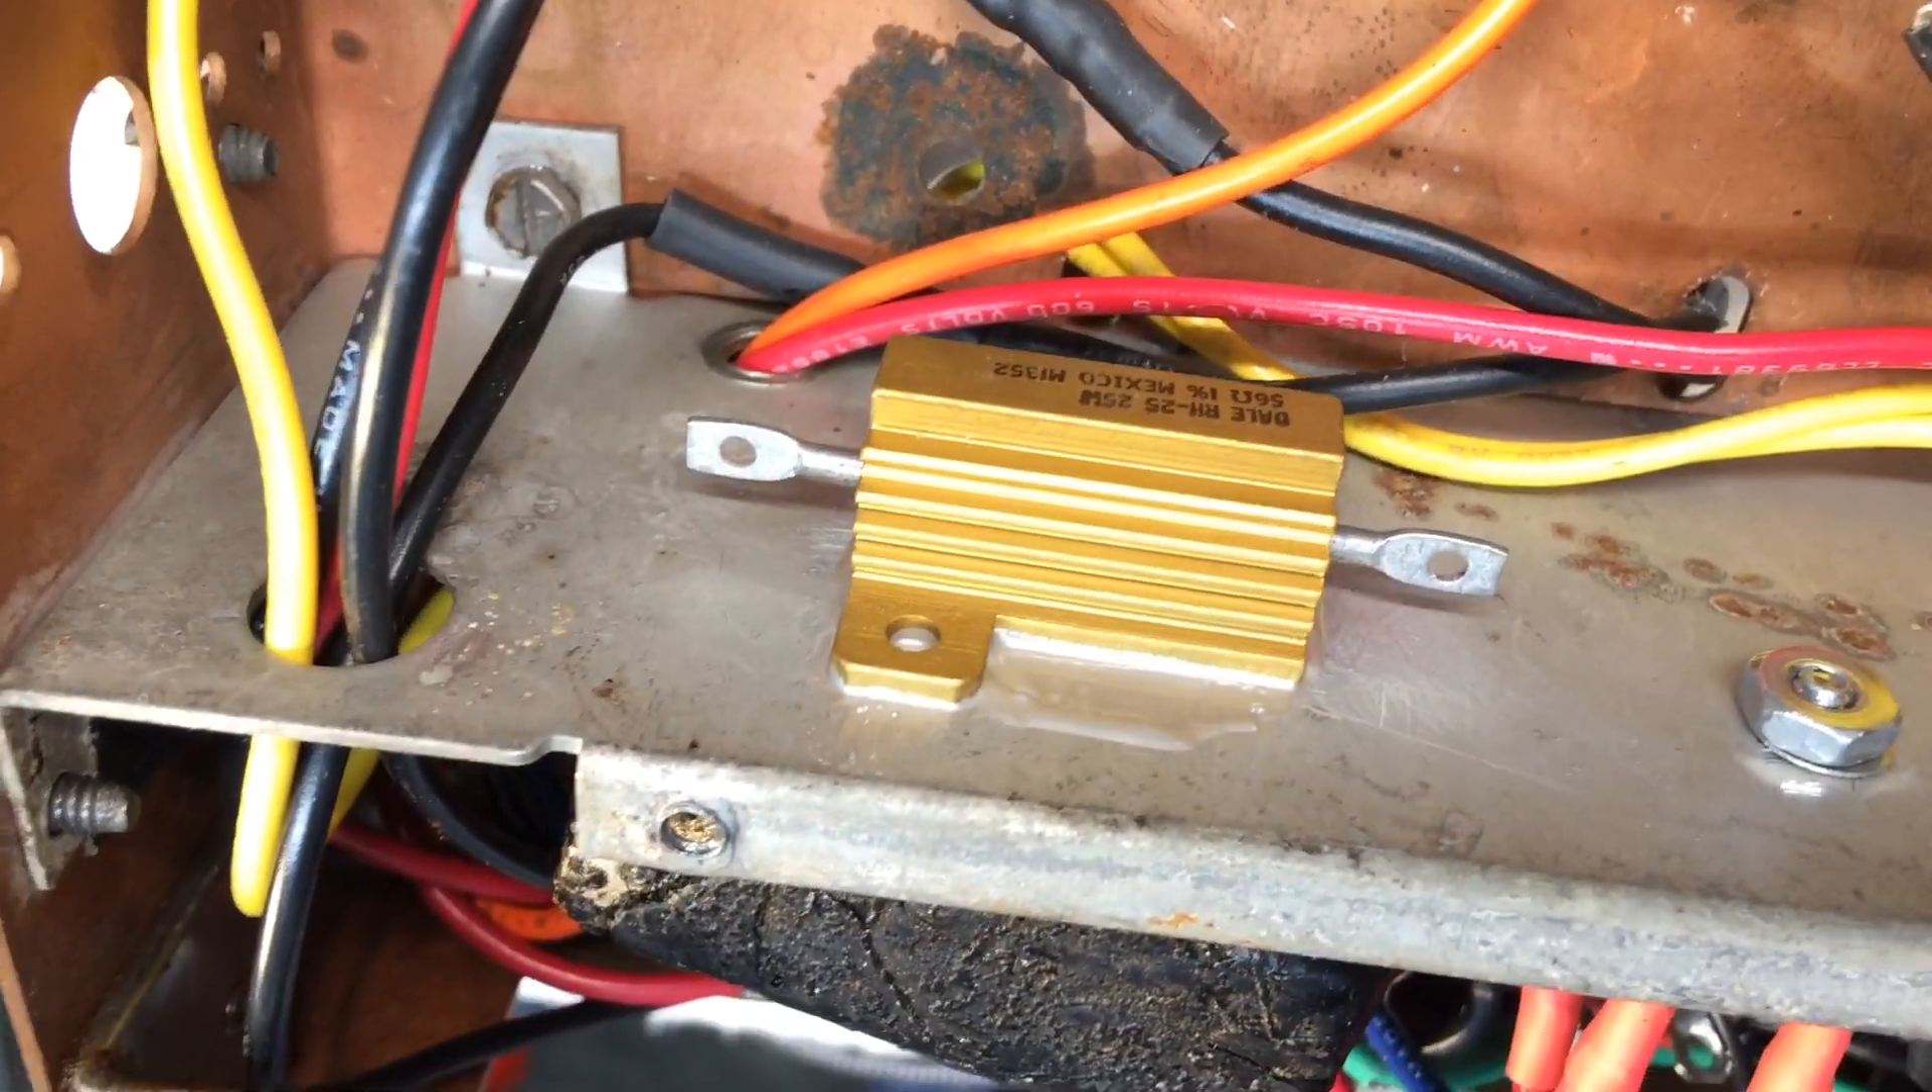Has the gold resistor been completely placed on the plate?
Yes.